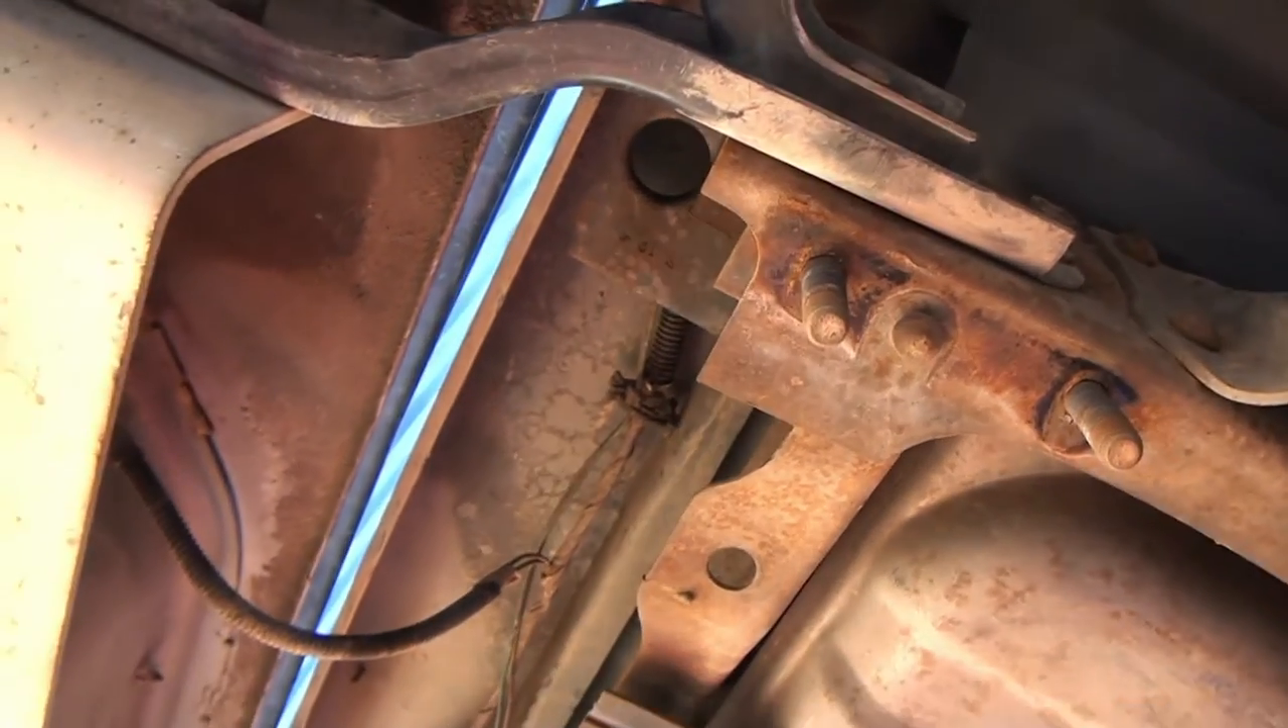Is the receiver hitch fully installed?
No.